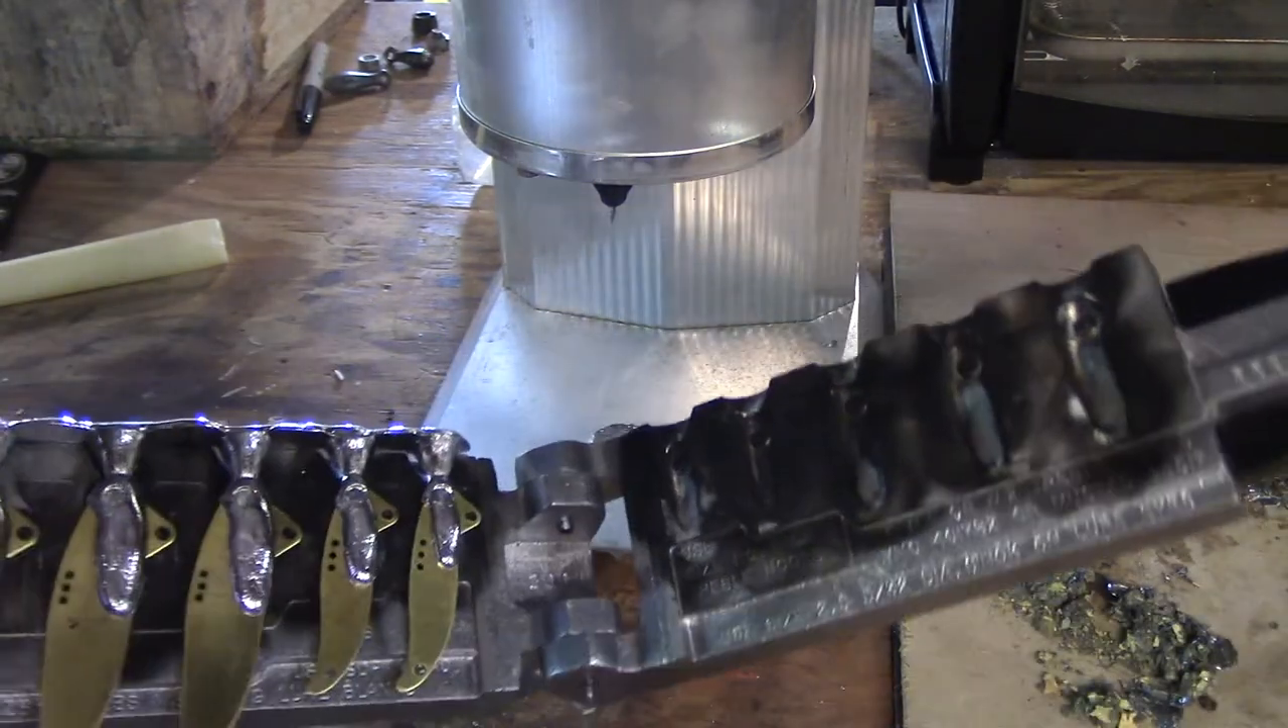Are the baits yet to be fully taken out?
Yes.